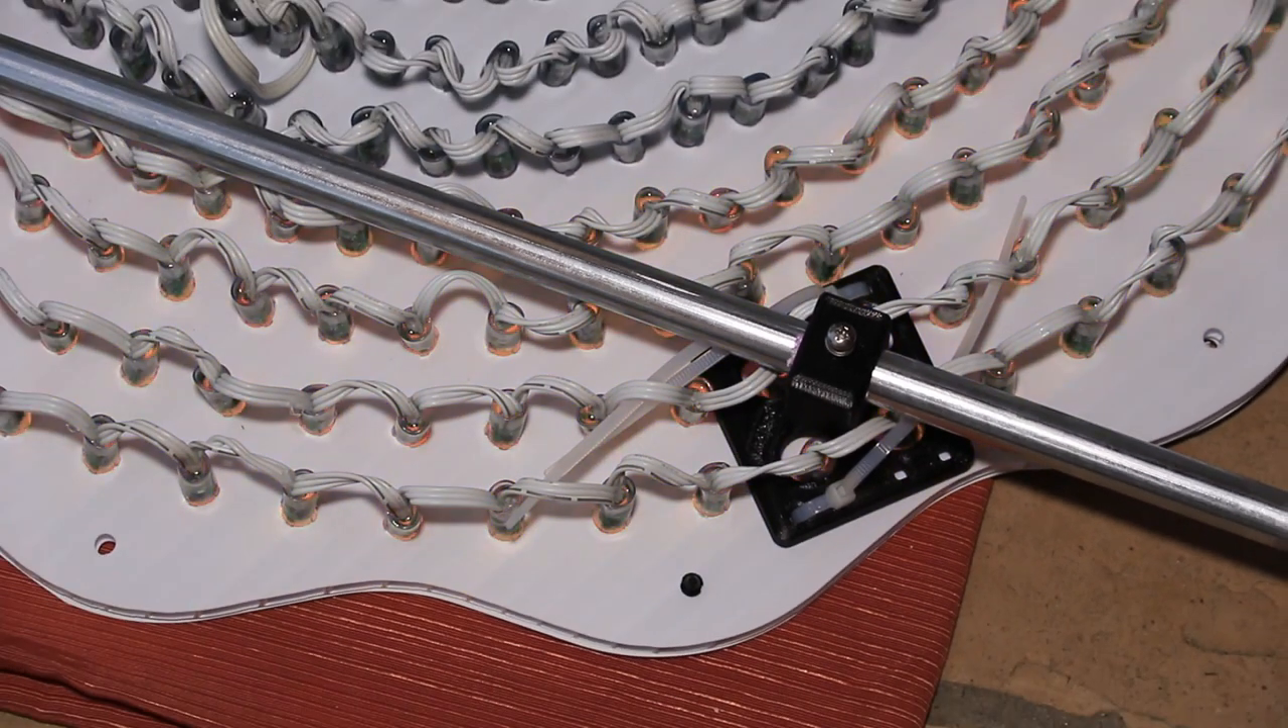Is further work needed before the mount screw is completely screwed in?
No.